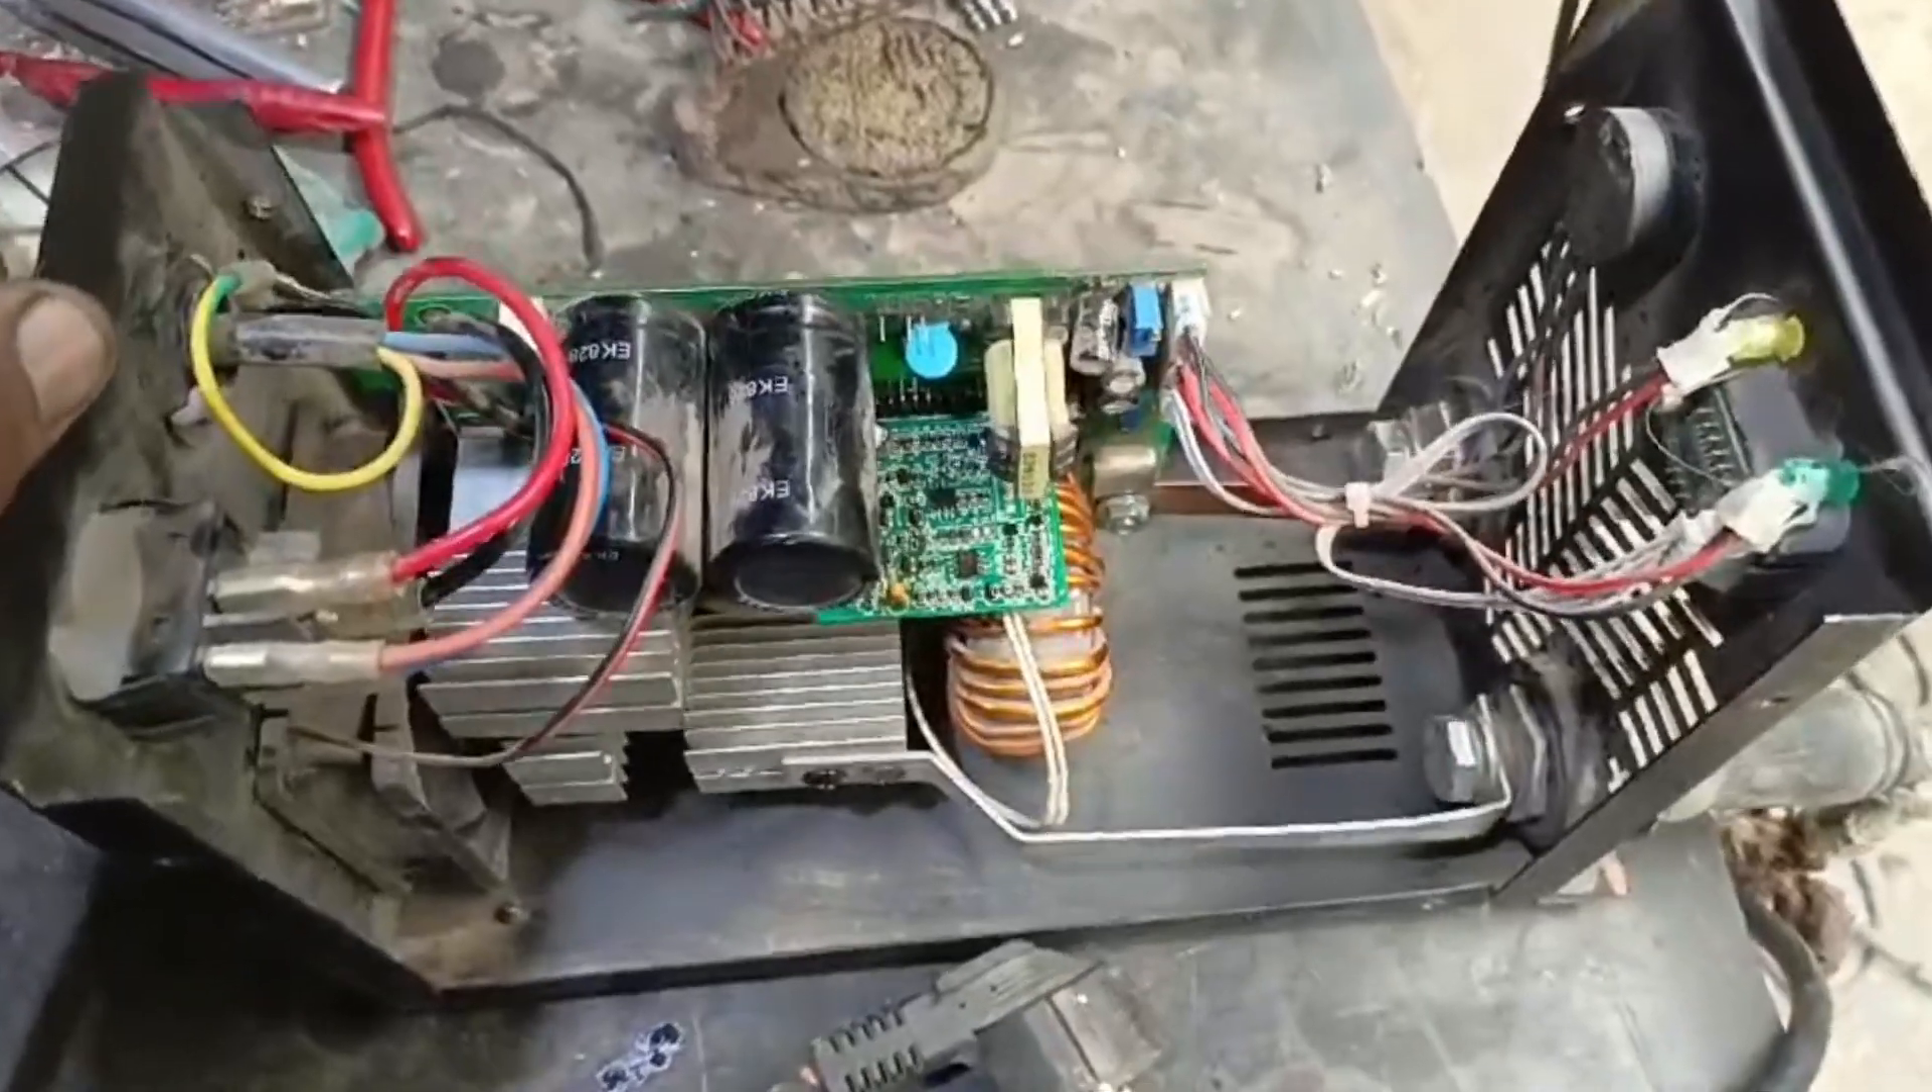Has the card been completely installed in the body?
Yes.